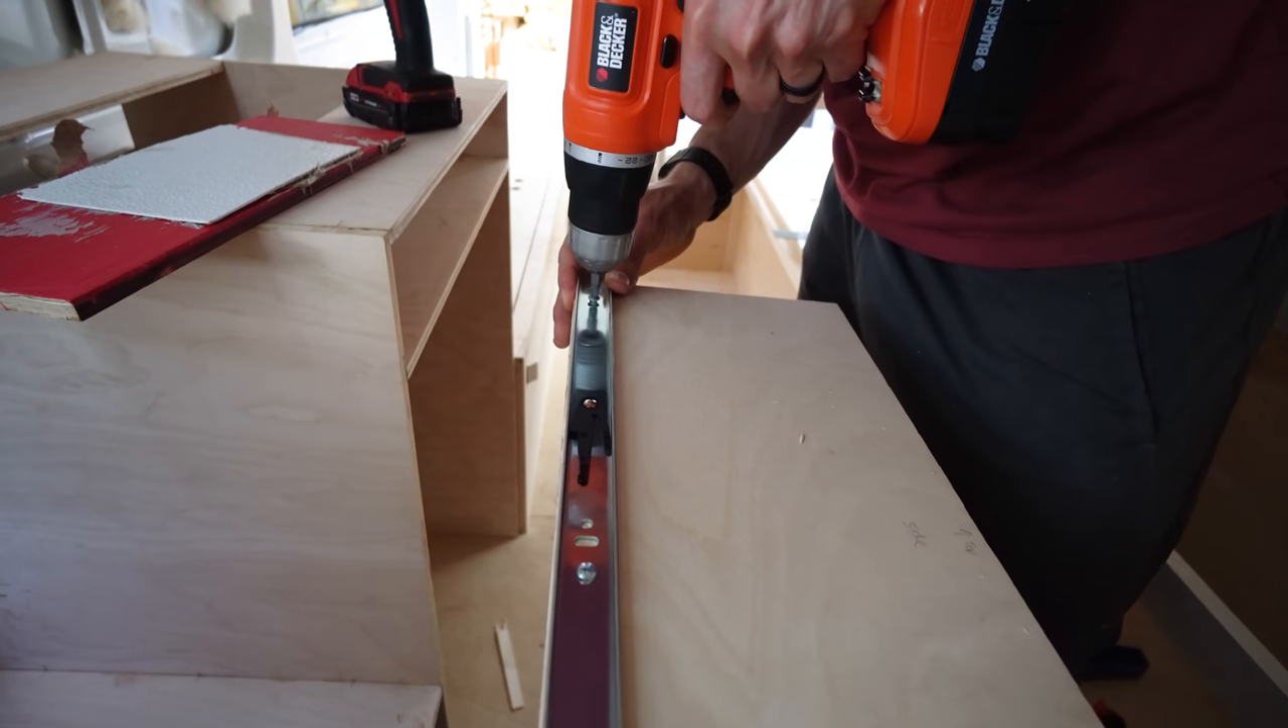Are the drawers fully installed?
No.